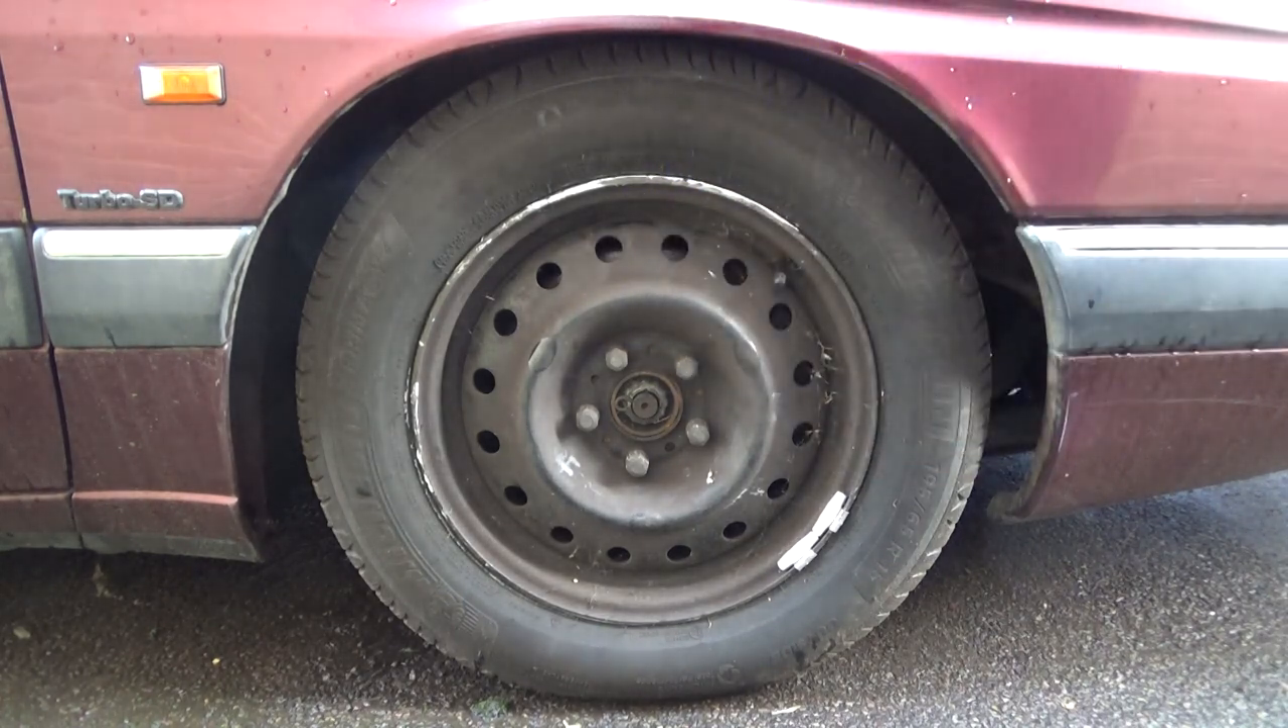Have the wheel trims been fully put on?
No.